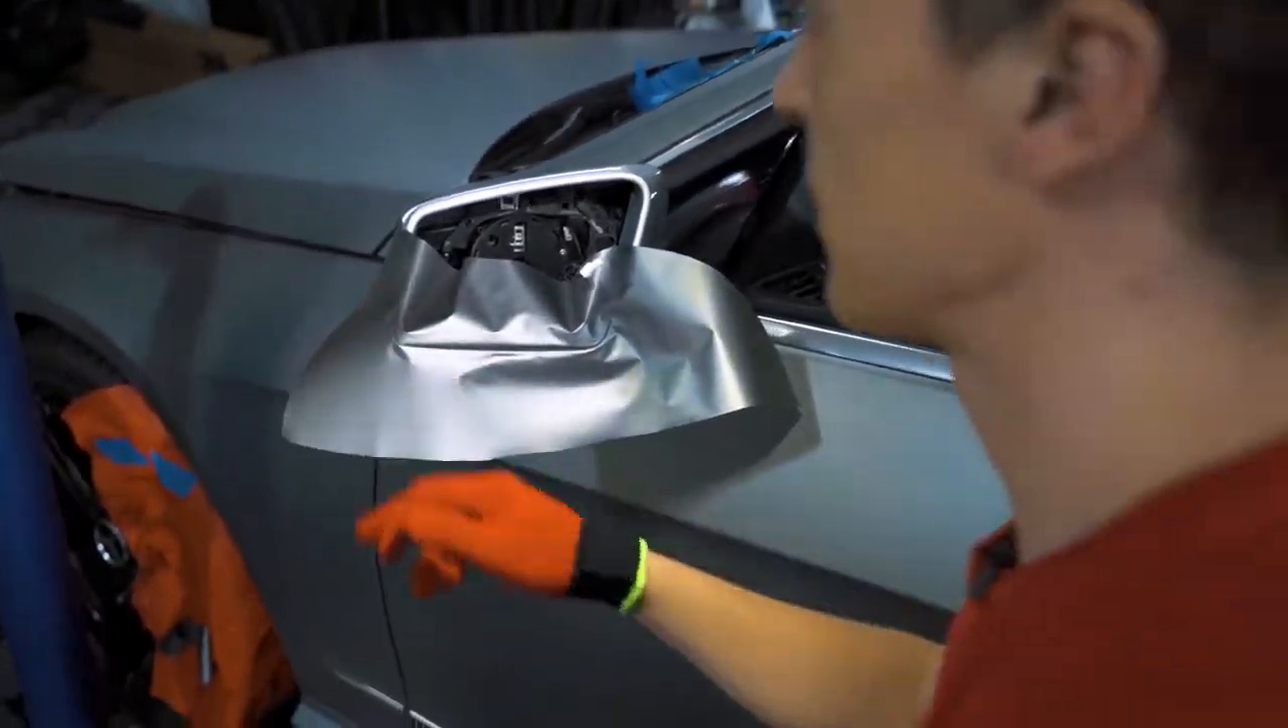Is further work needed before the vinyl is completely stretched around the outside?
Yes.